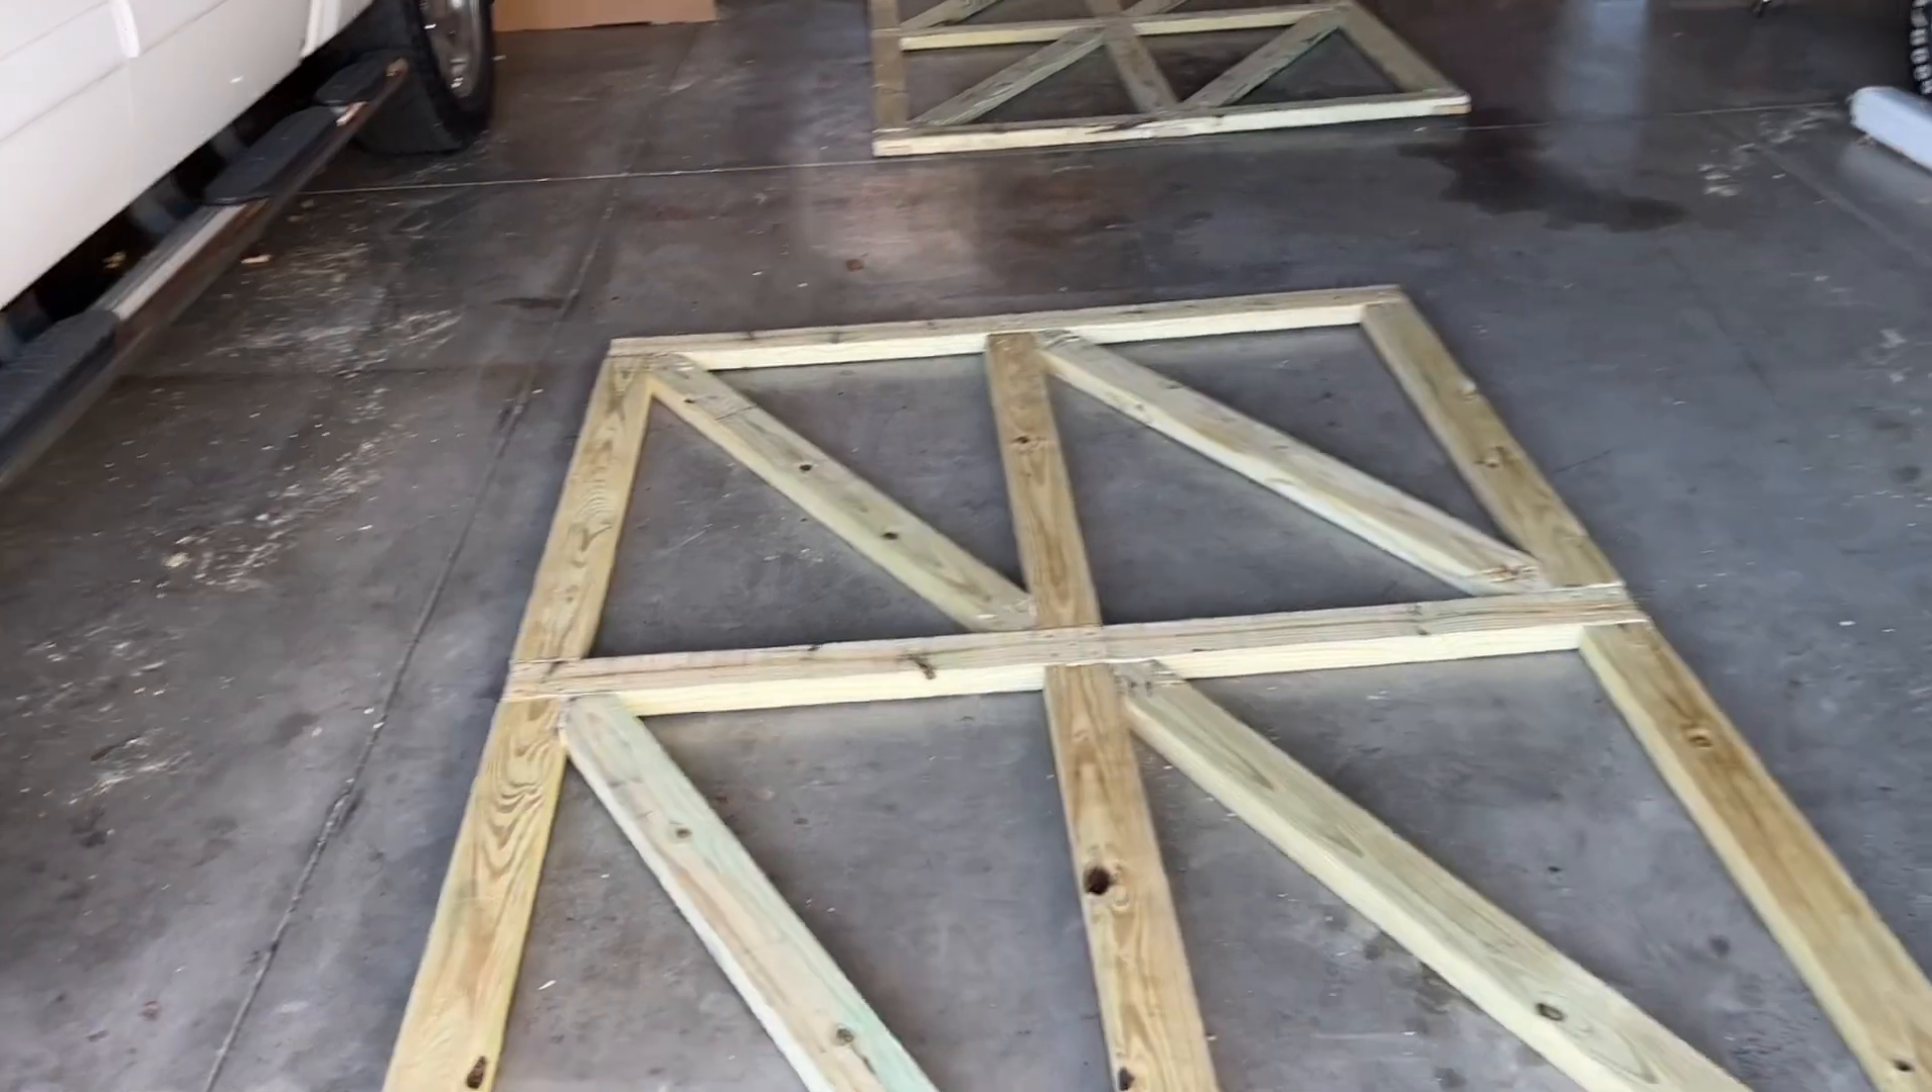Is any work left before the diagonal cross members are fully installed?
No.